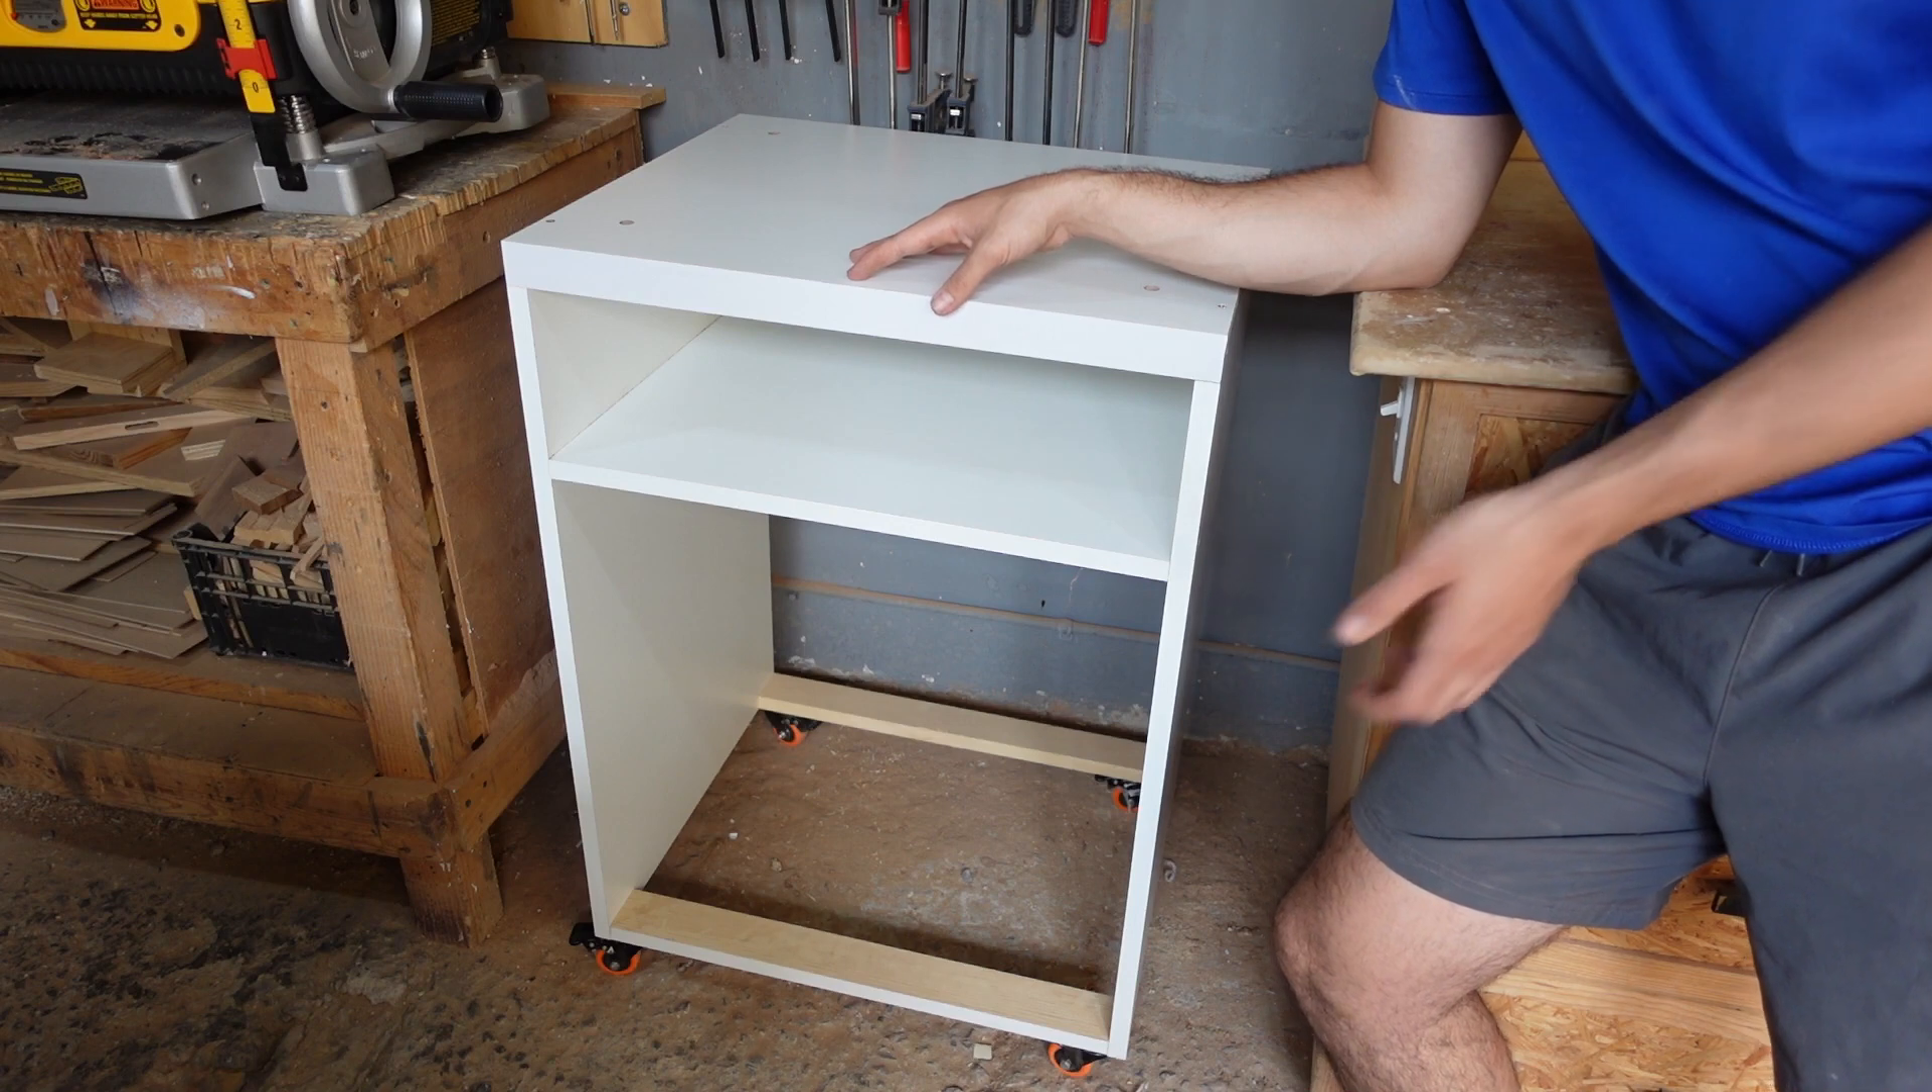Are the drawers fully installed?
No.